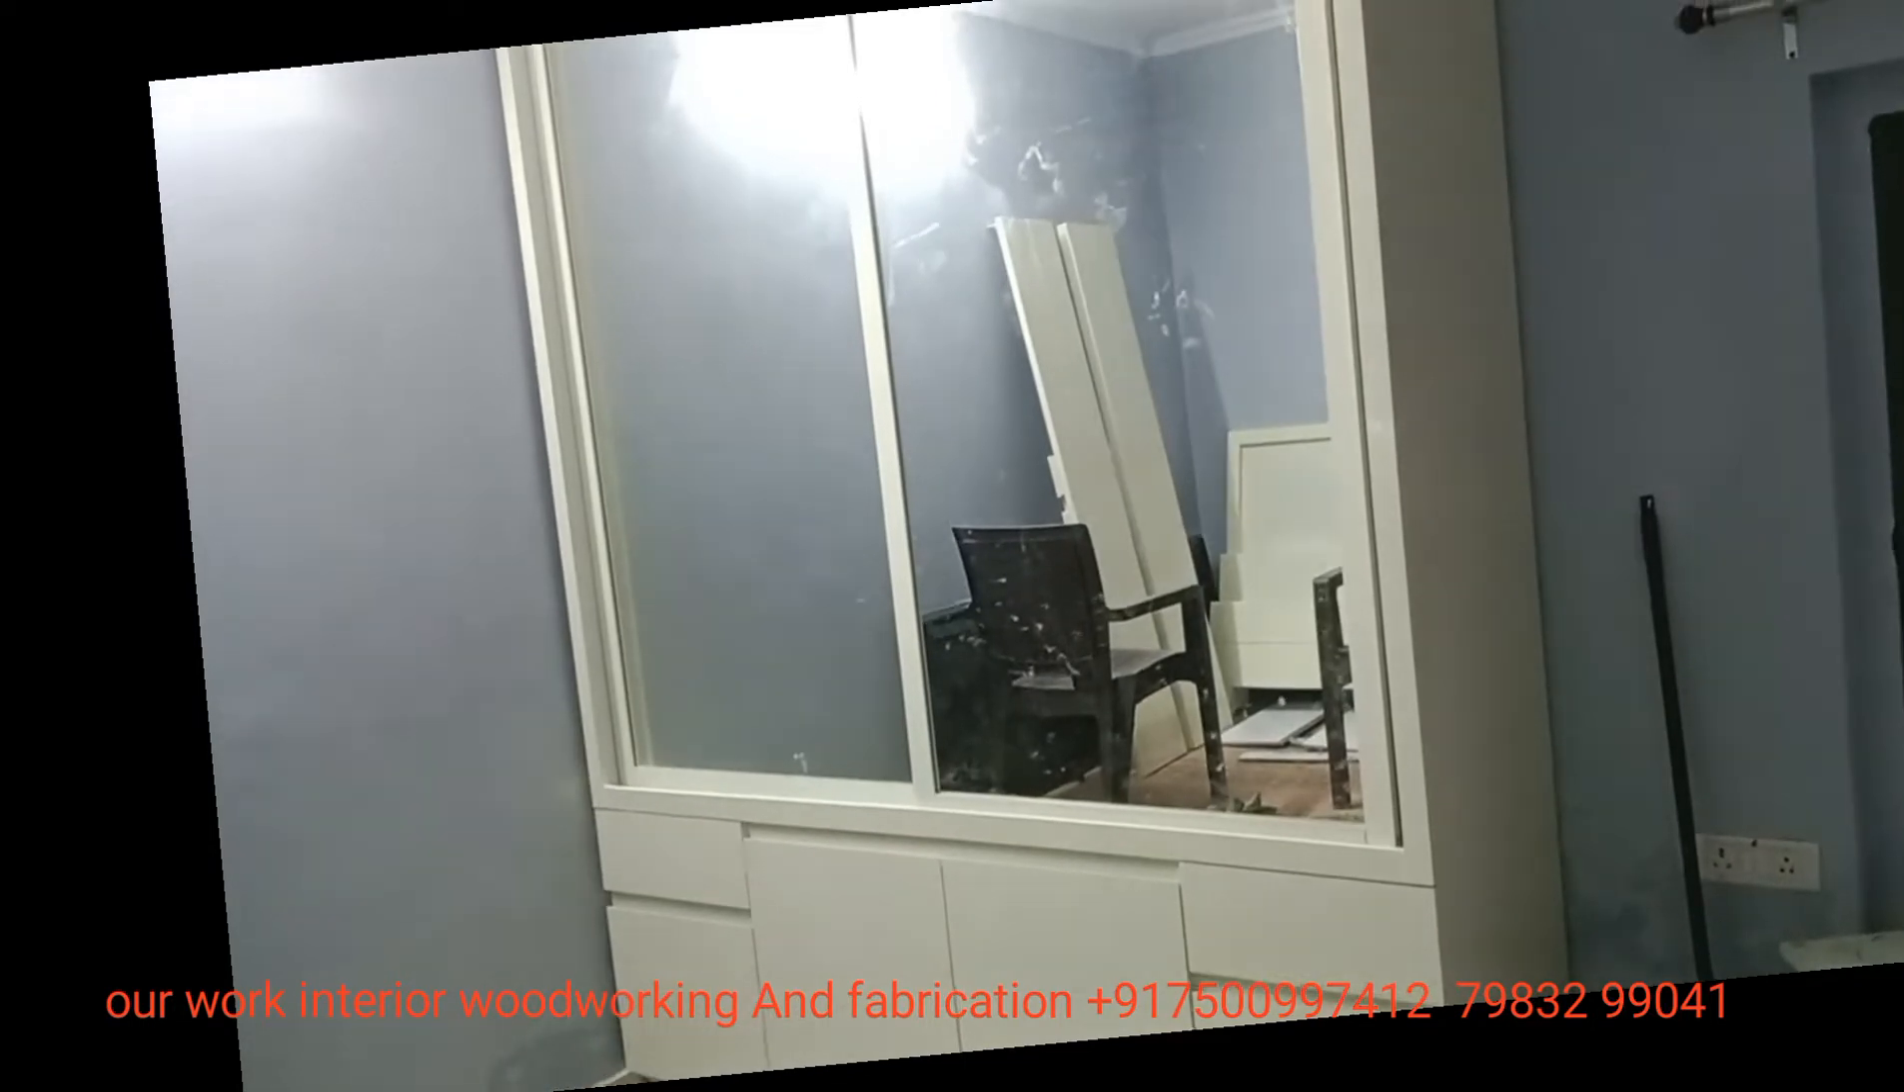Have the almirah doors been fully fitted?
Yes.